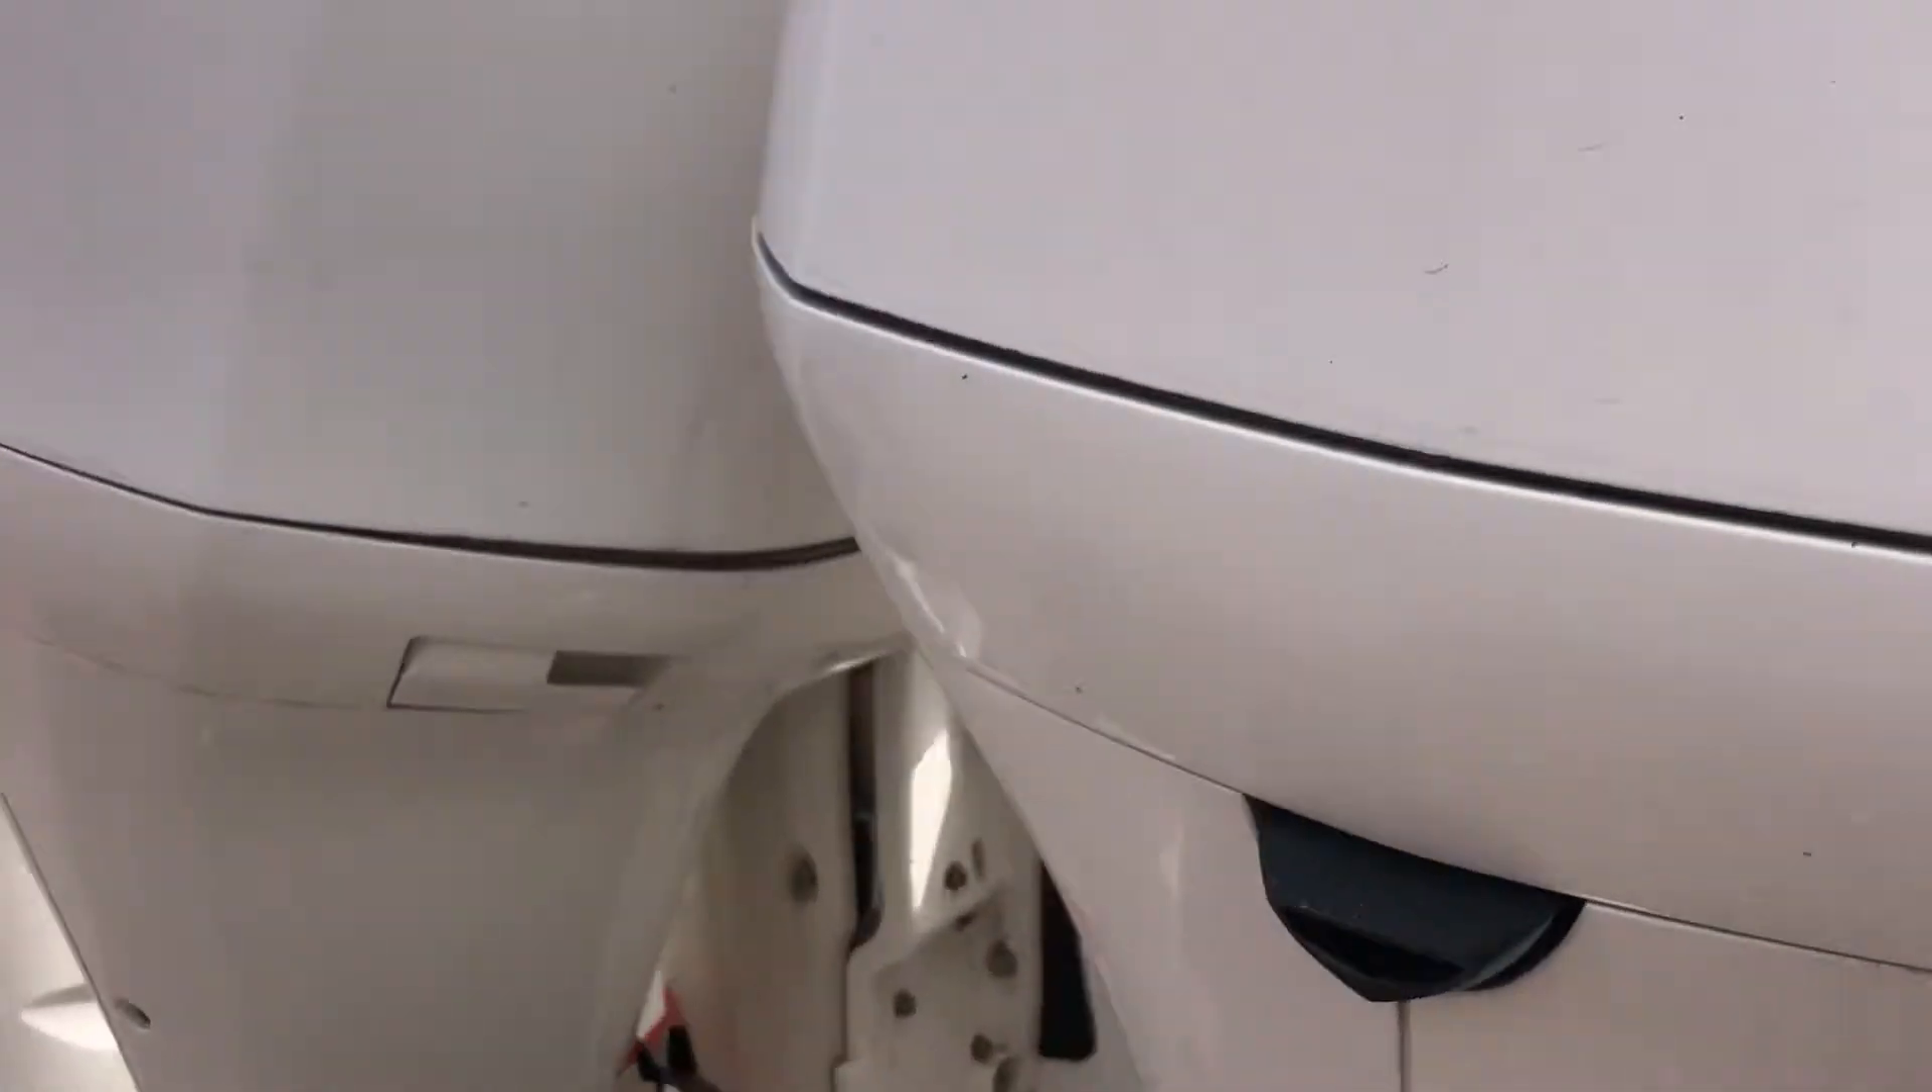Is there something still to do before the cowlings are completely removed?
Yes.